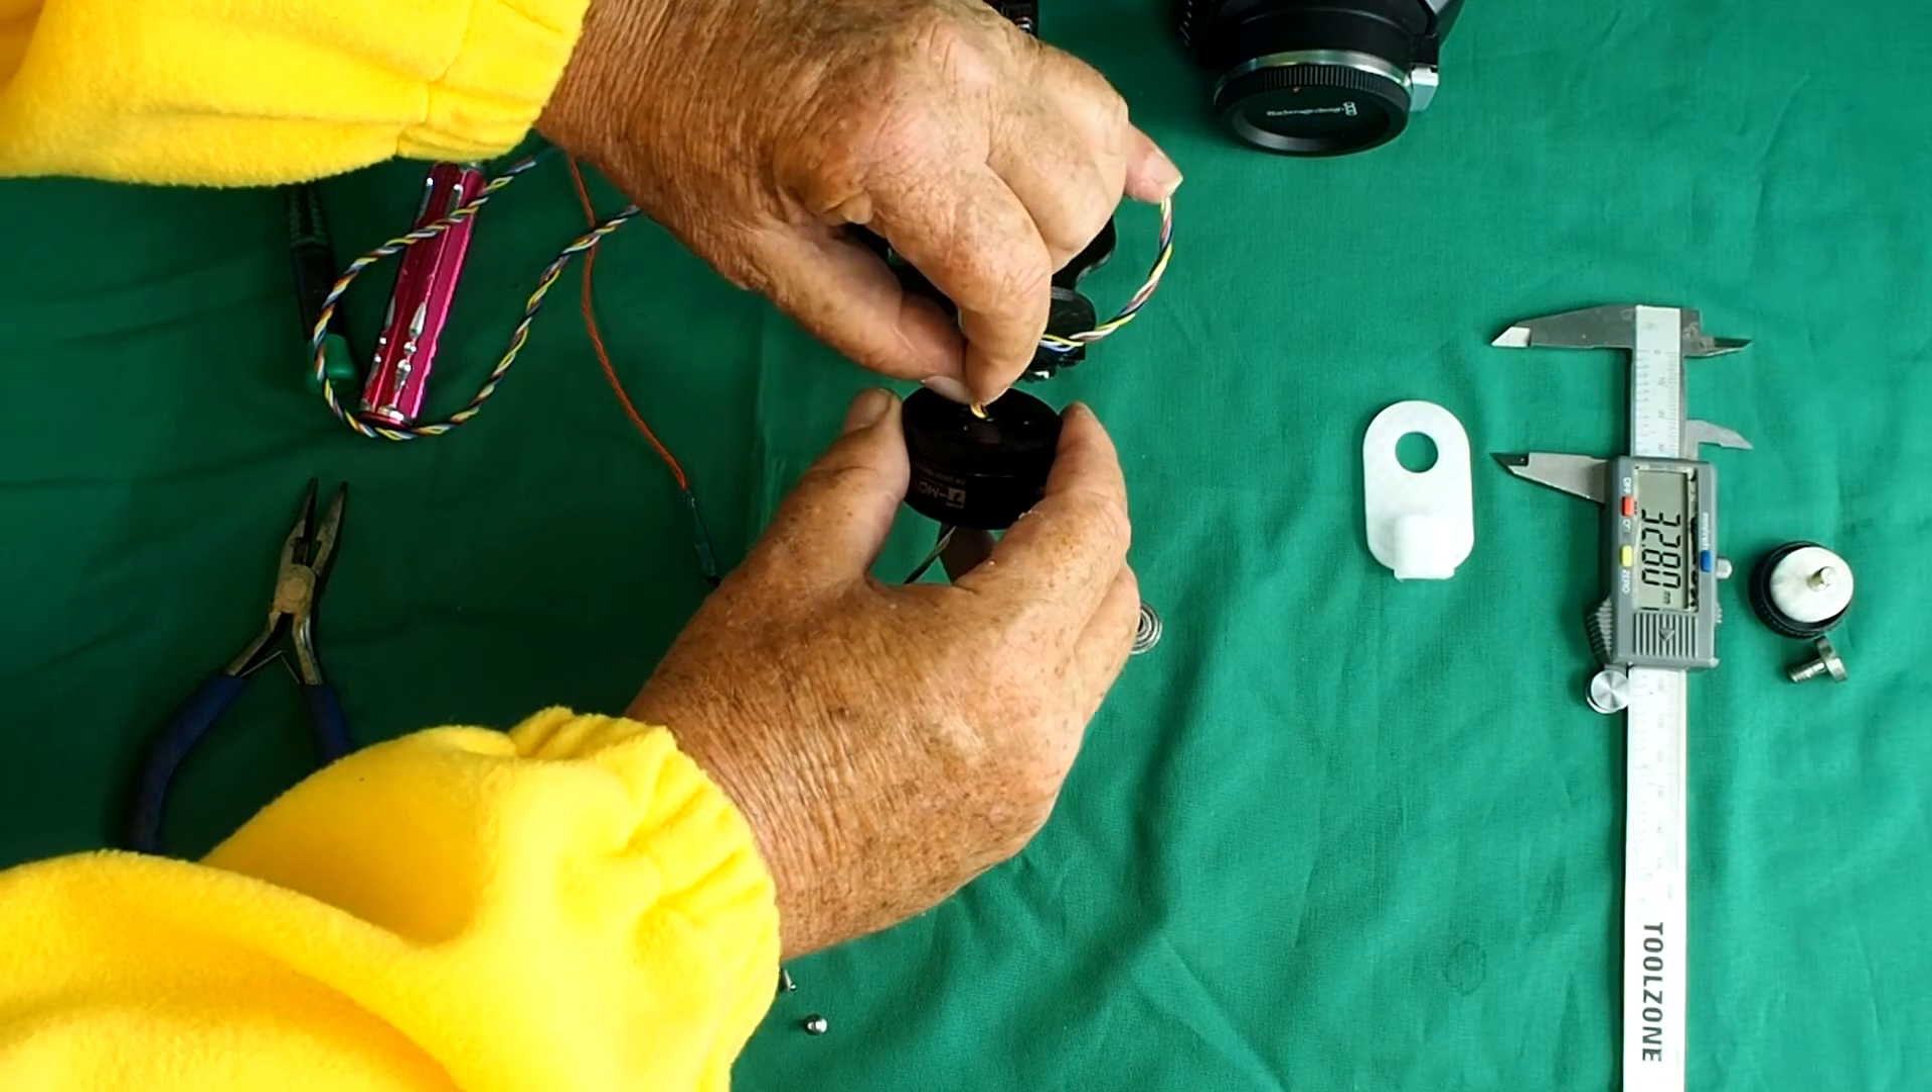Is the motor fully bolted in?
No.